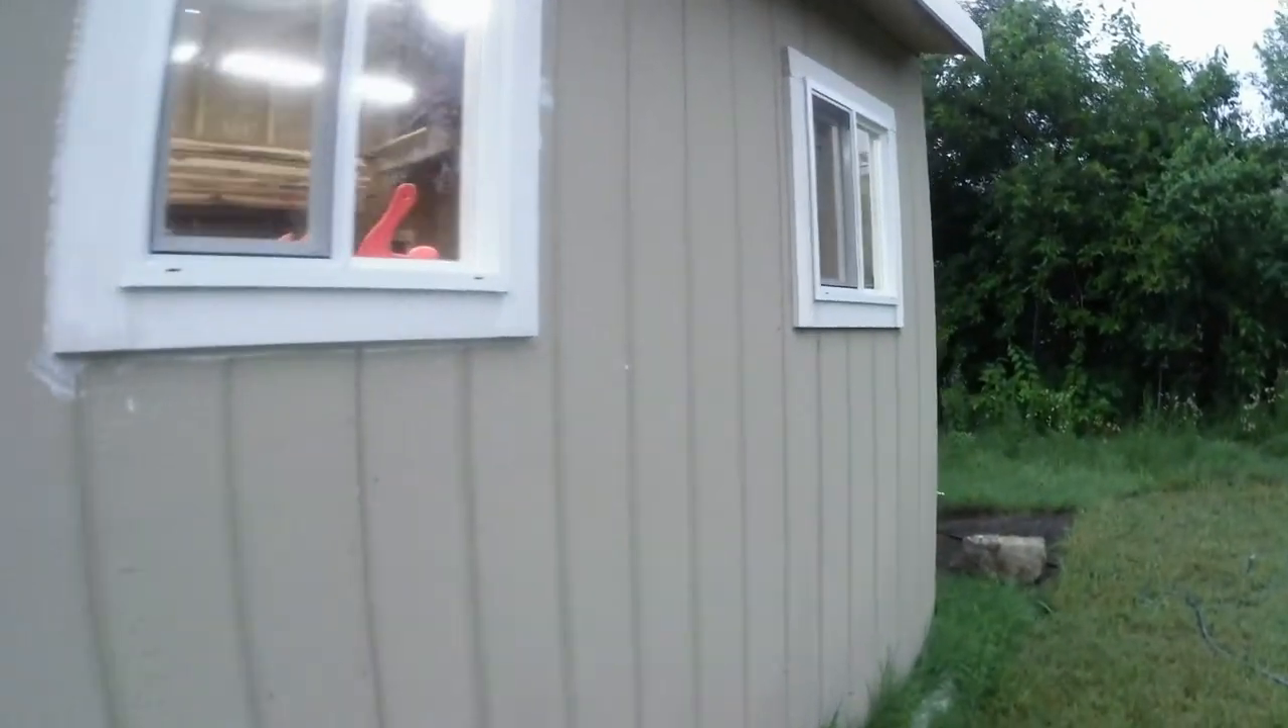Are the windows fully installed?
Yes.